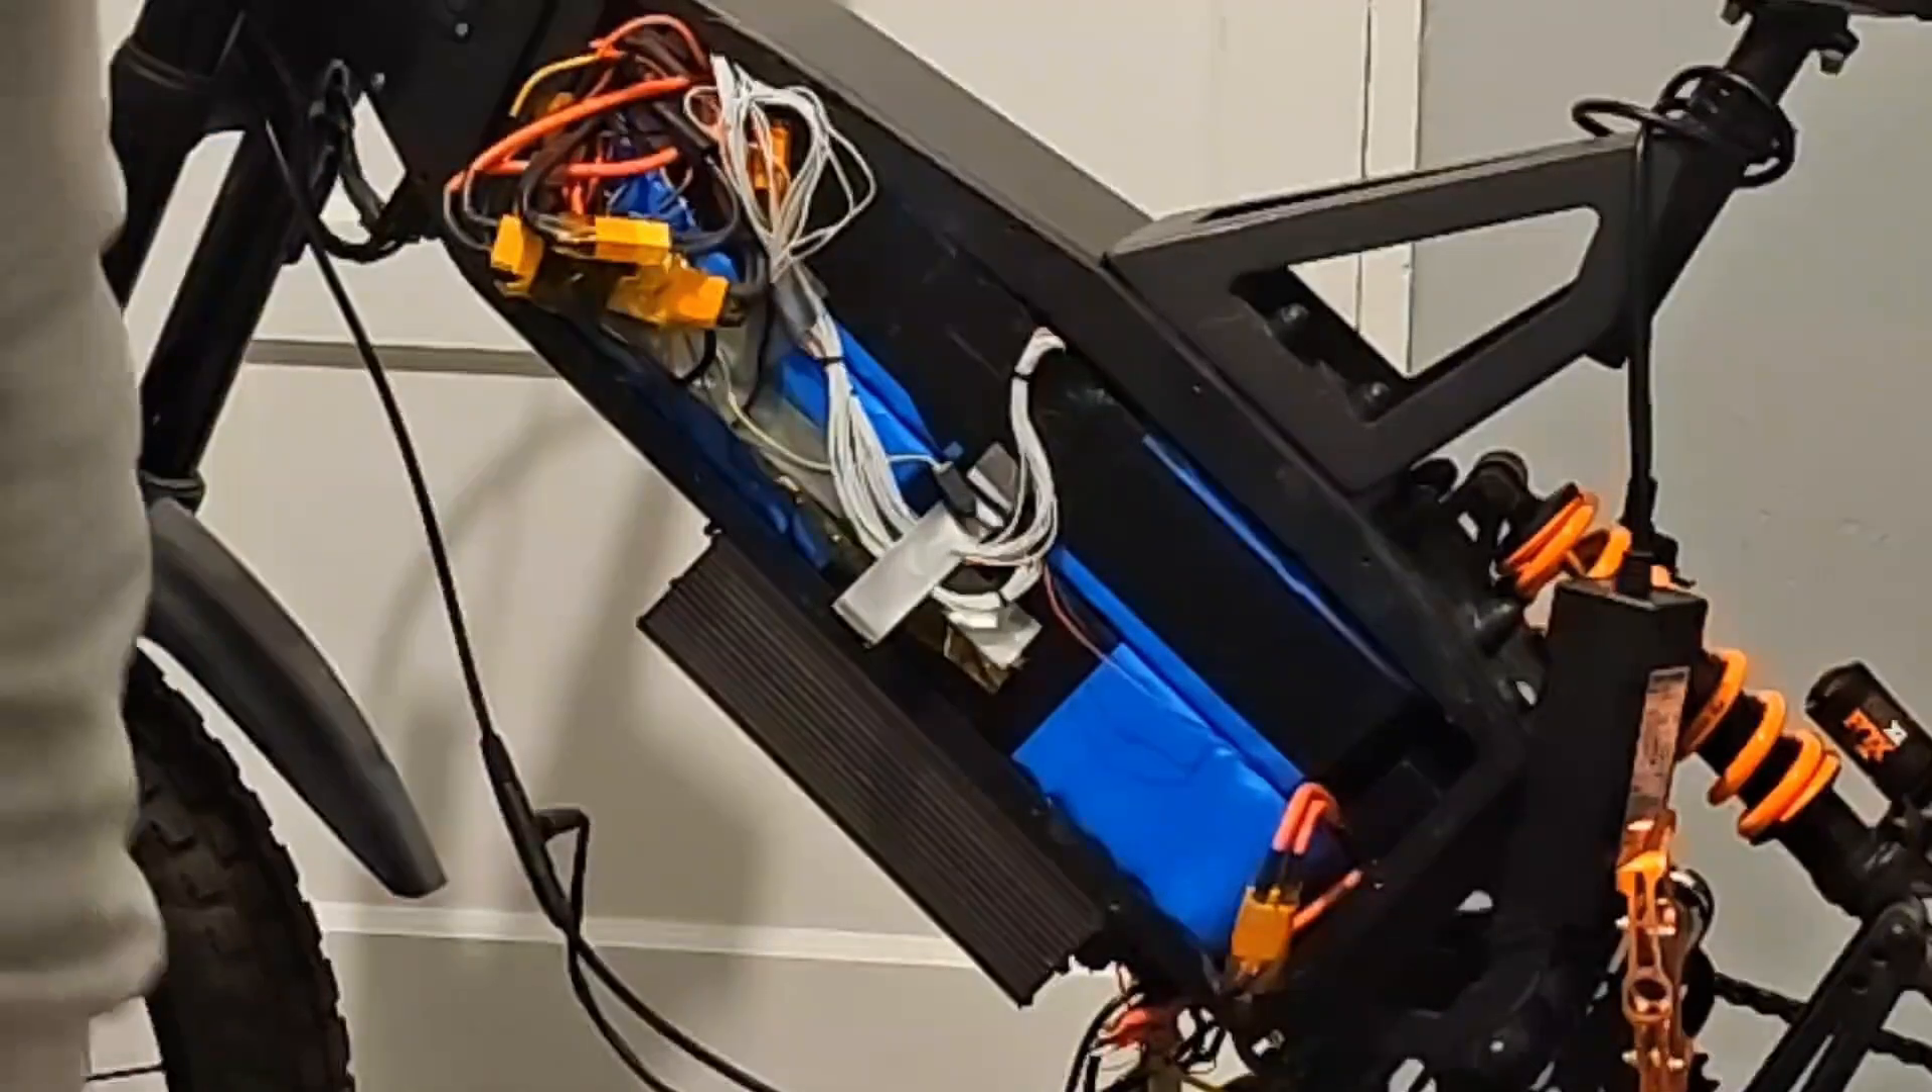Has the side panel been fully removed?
Yes.